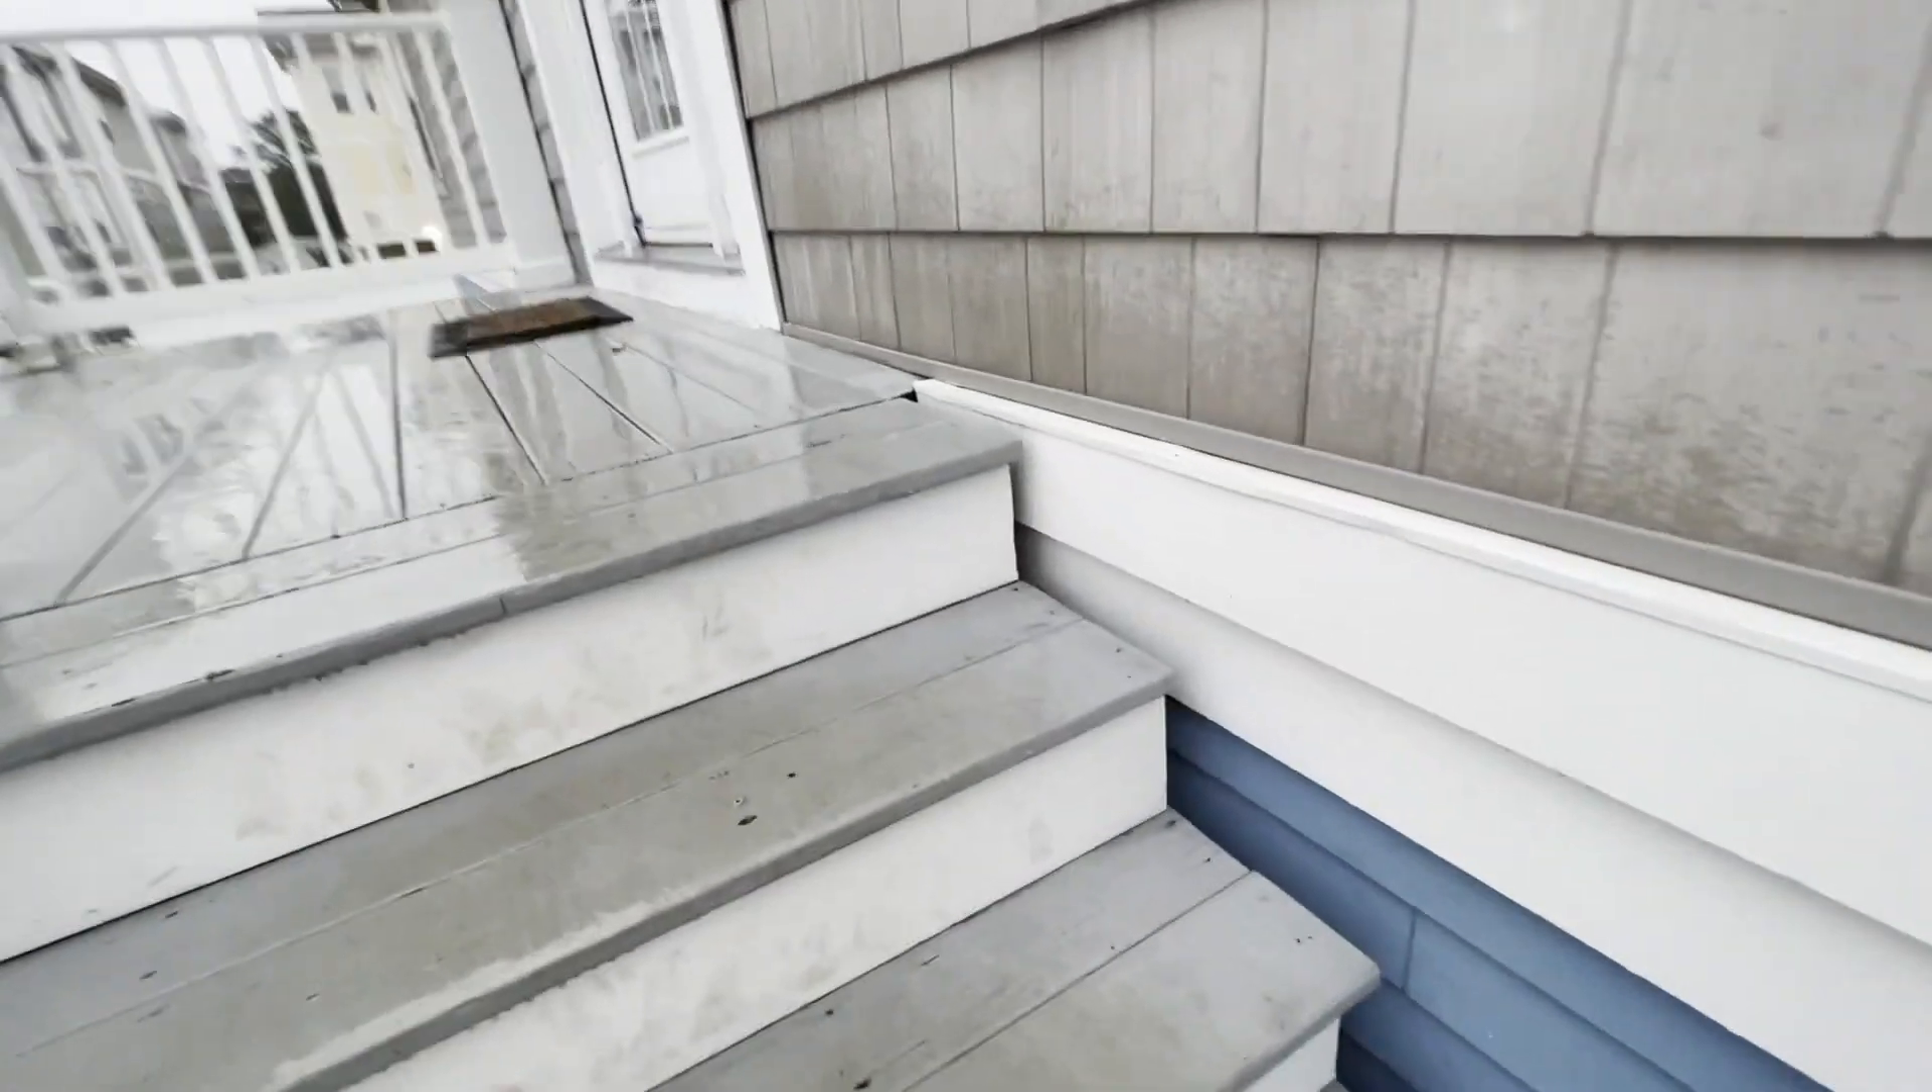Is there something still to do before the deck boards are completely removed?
Yes.